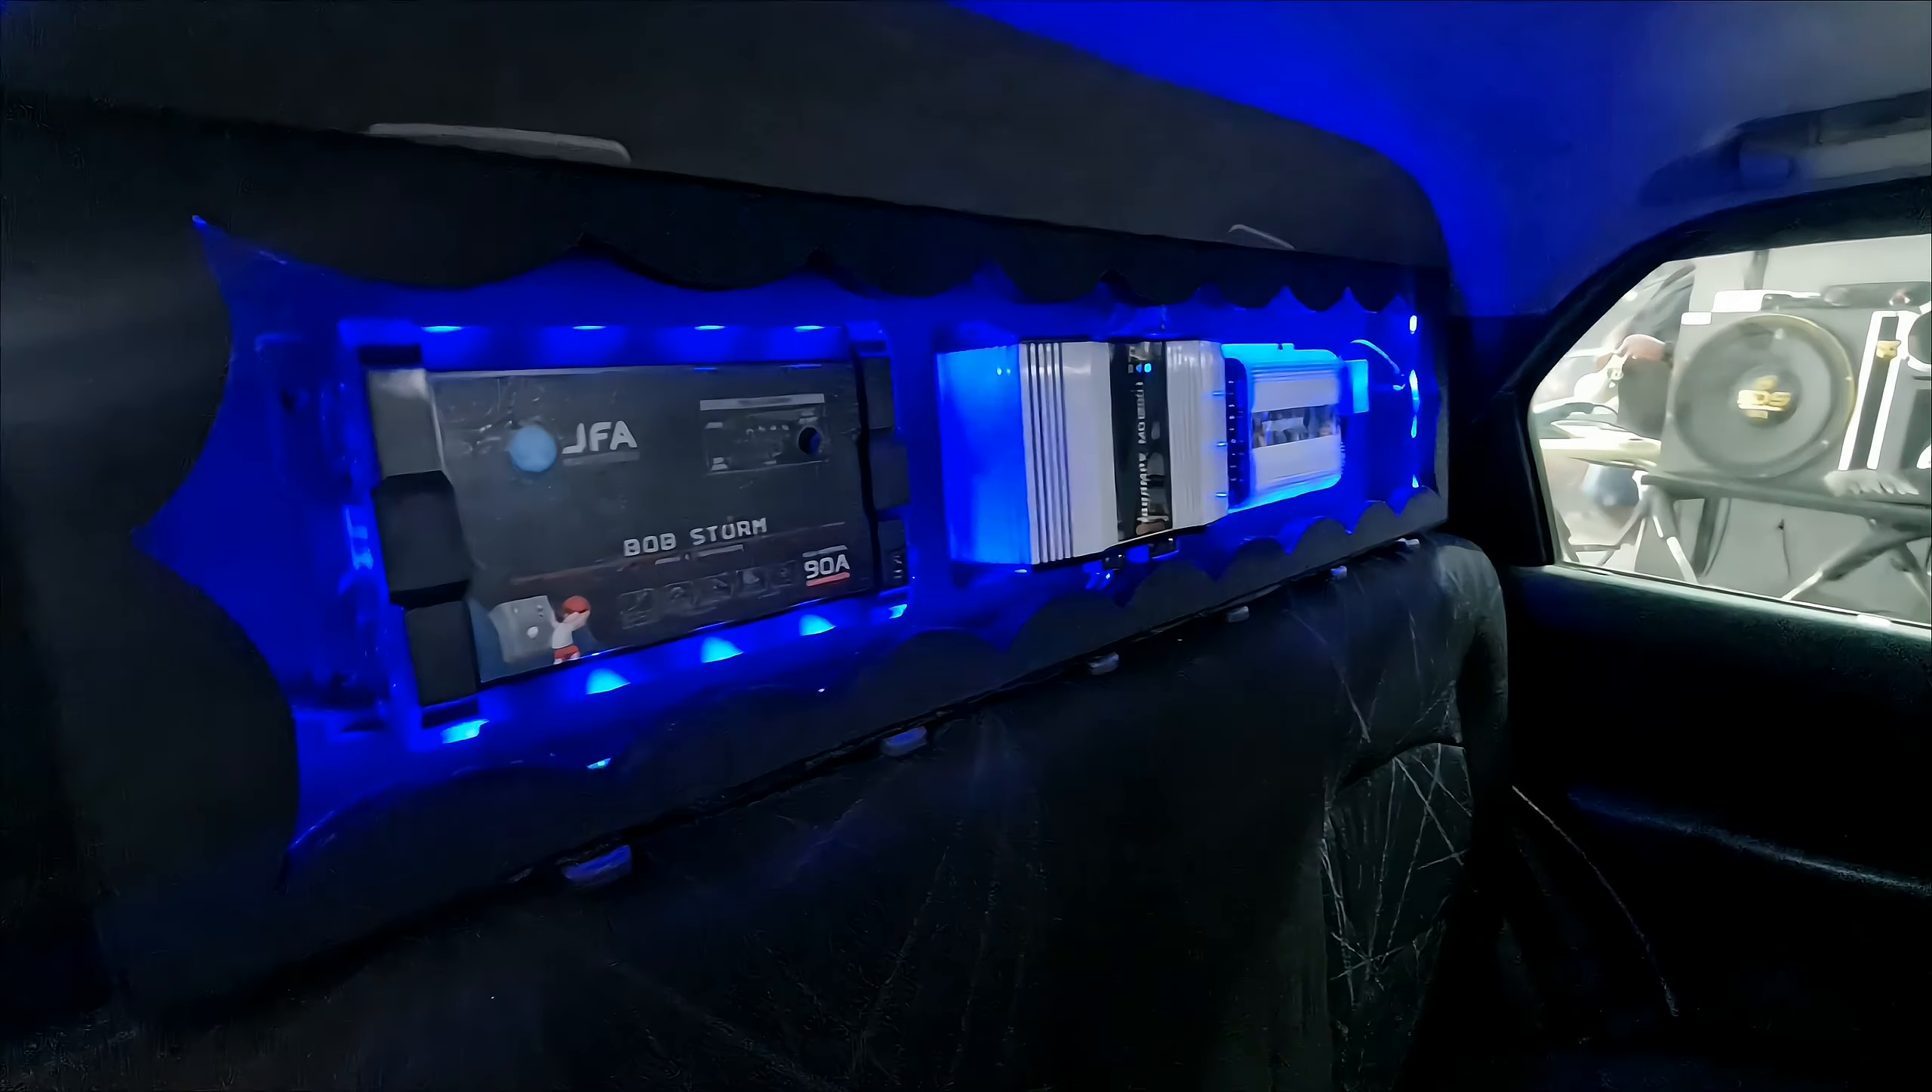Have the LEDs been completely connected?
Yes.